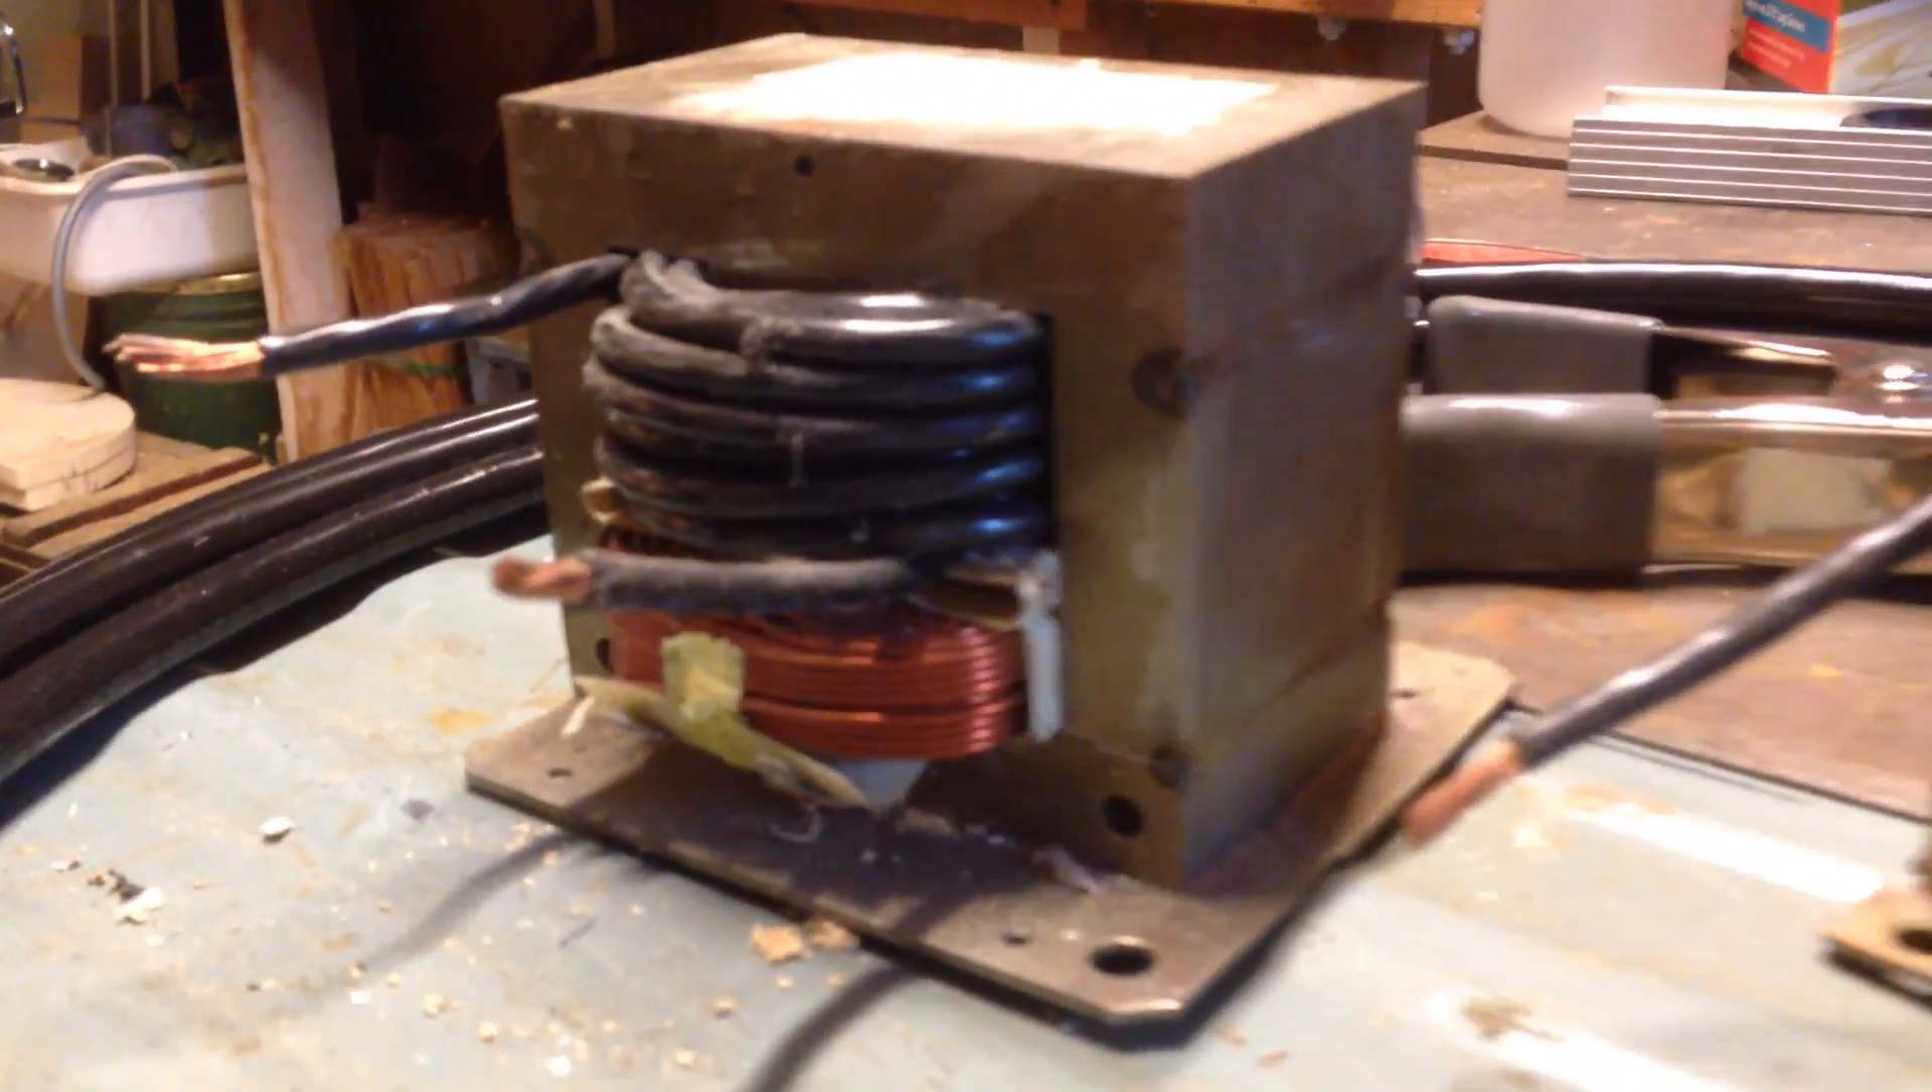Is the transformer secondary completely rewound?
Yes.